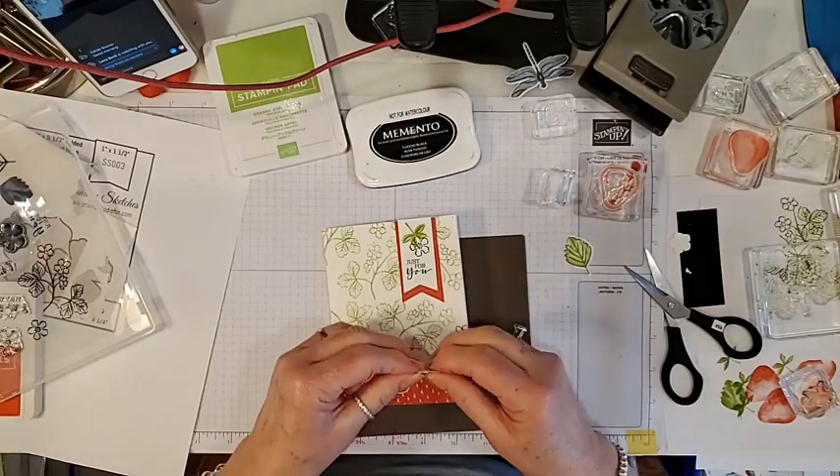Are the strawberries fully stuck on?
No.